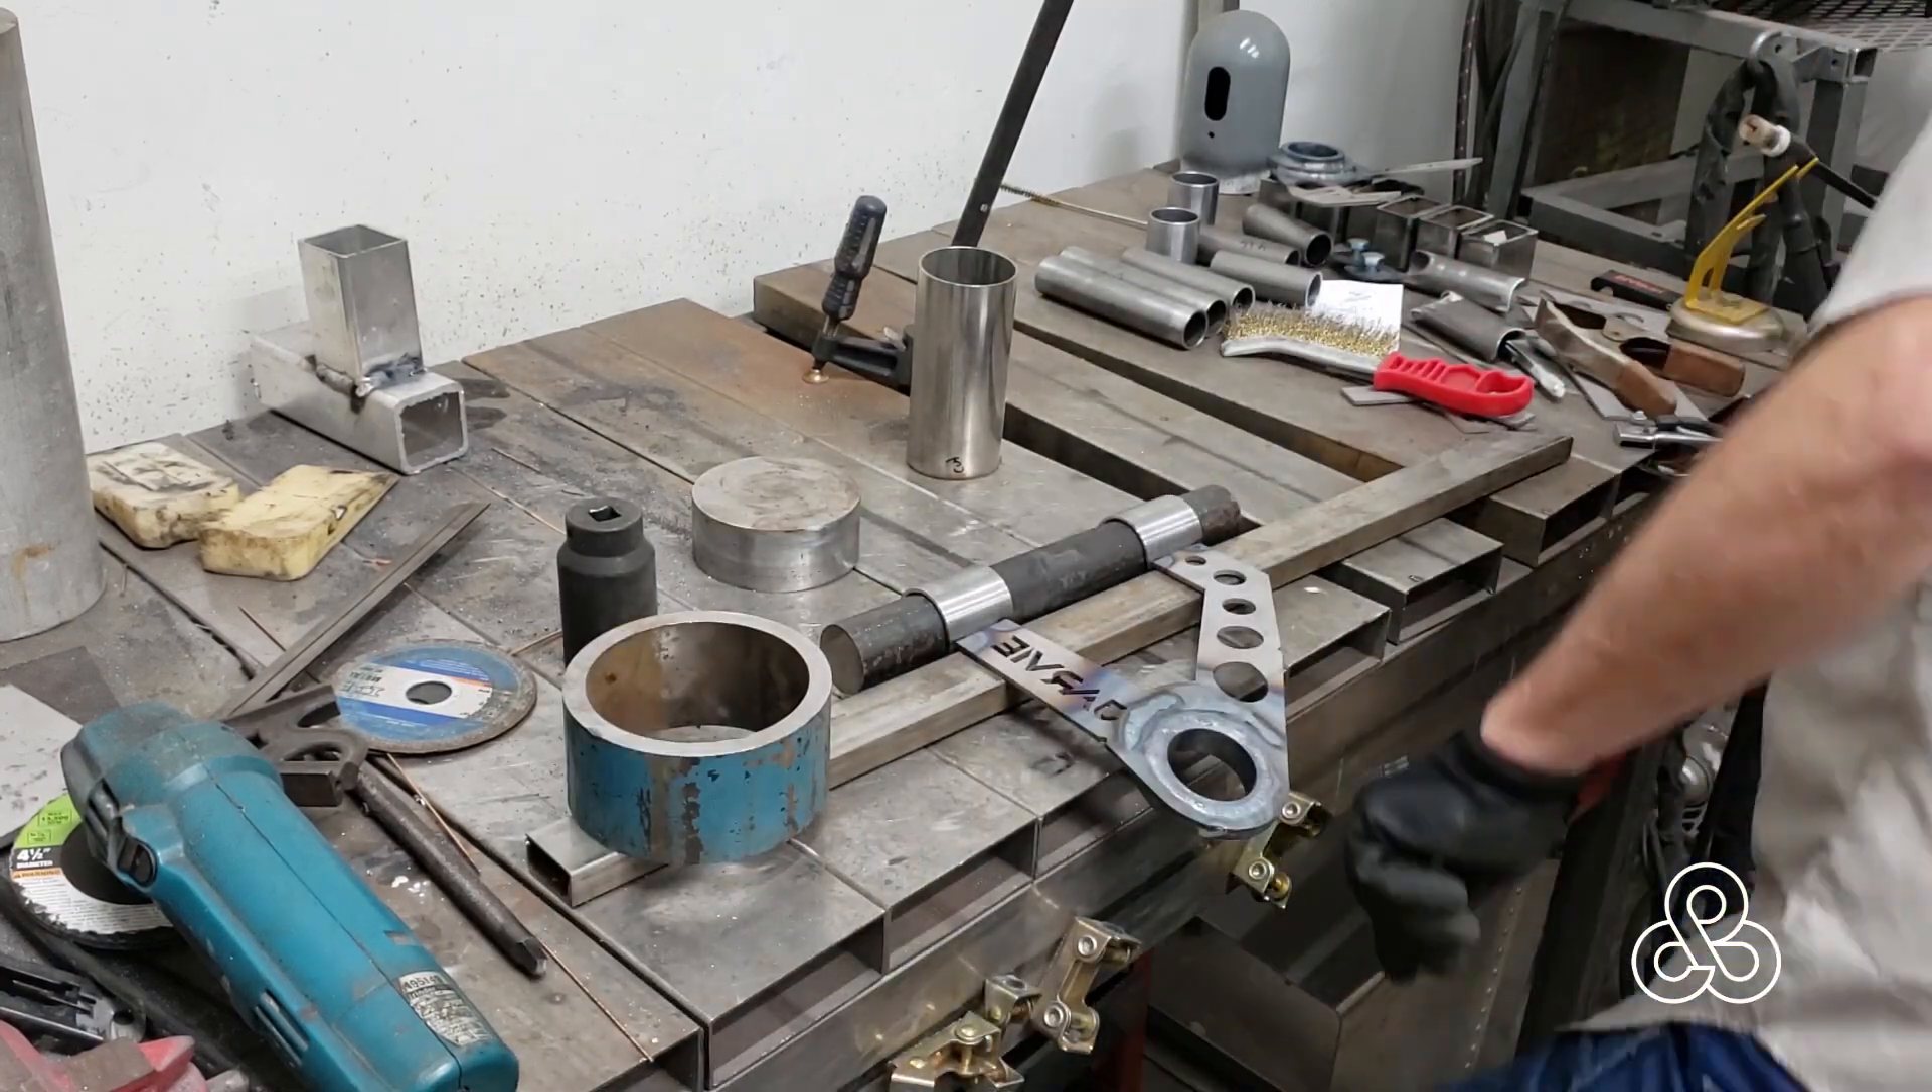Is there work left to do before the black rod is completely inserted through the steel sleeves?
No.